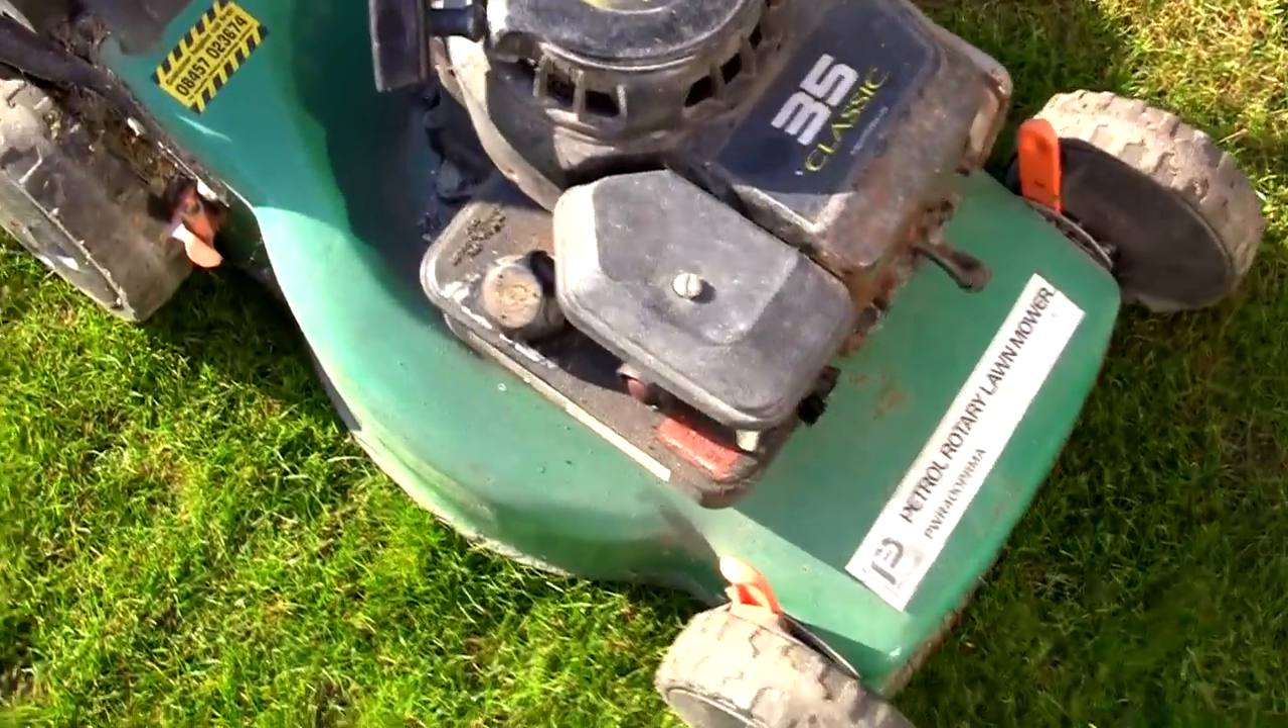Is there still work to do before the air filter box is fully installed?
No.